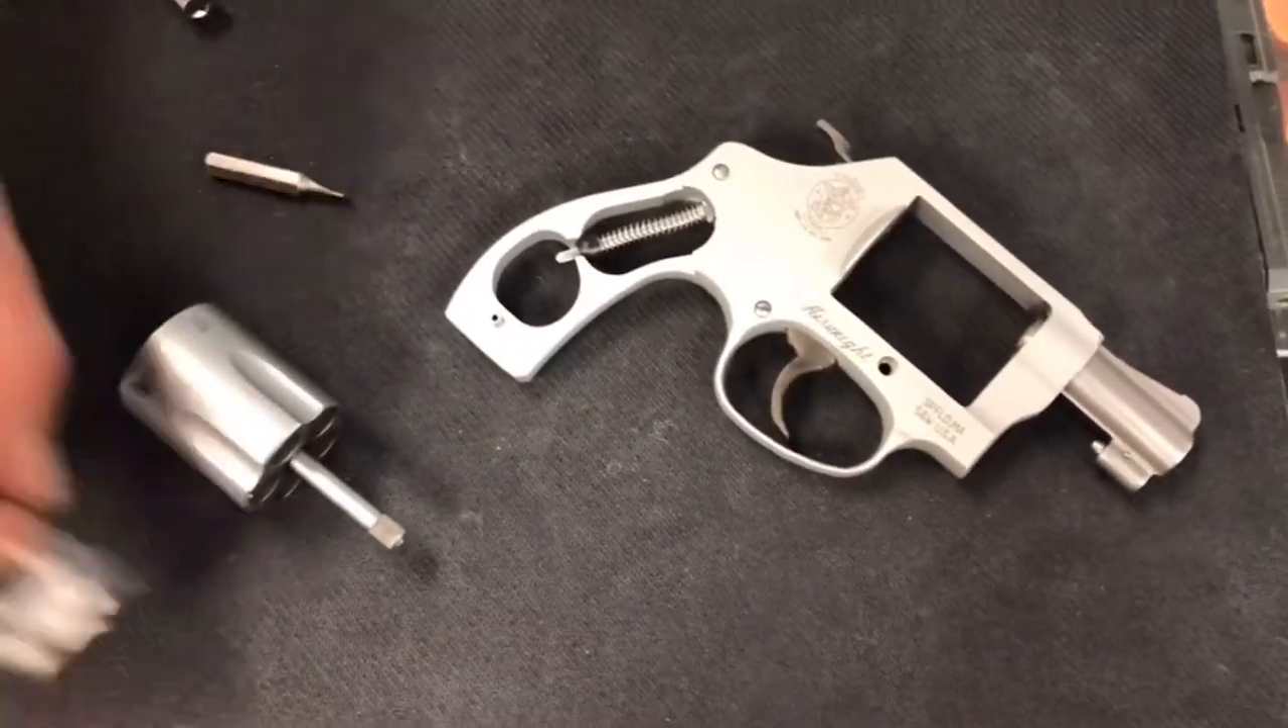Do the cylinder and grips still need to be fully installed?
Yes.